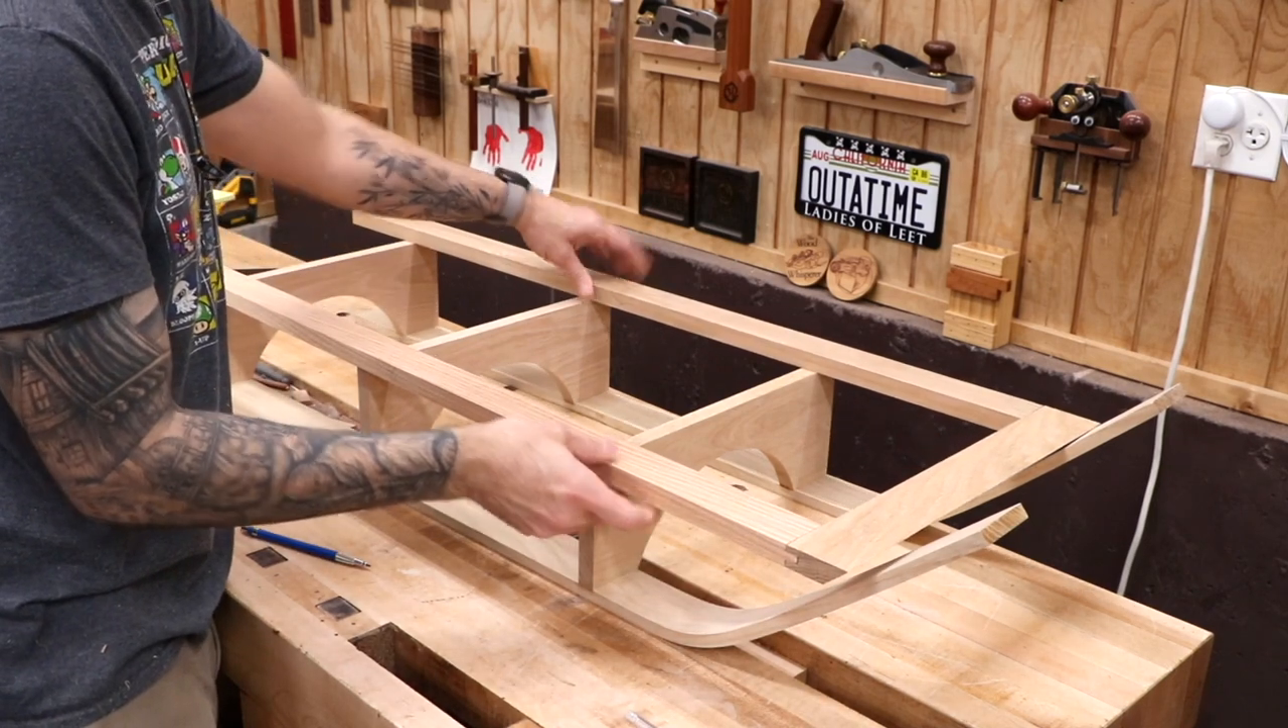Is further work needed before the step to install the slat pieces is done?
Yes.